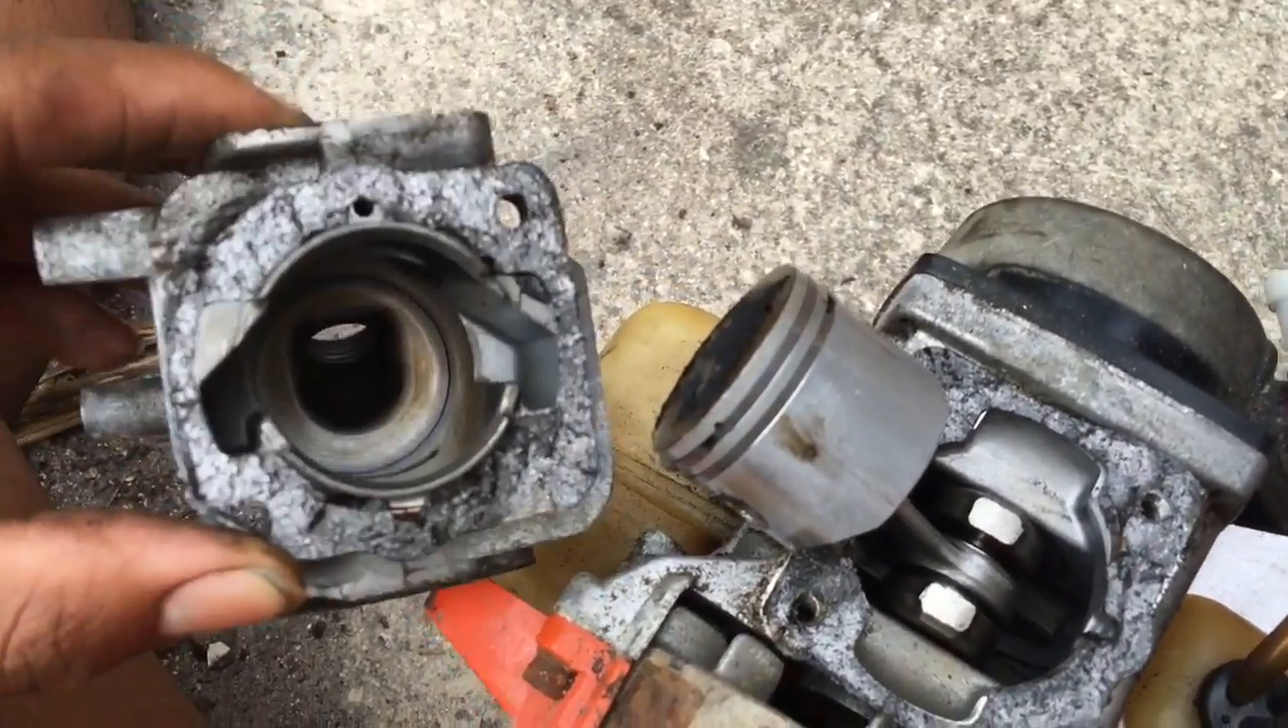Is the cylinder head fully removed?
Yes.